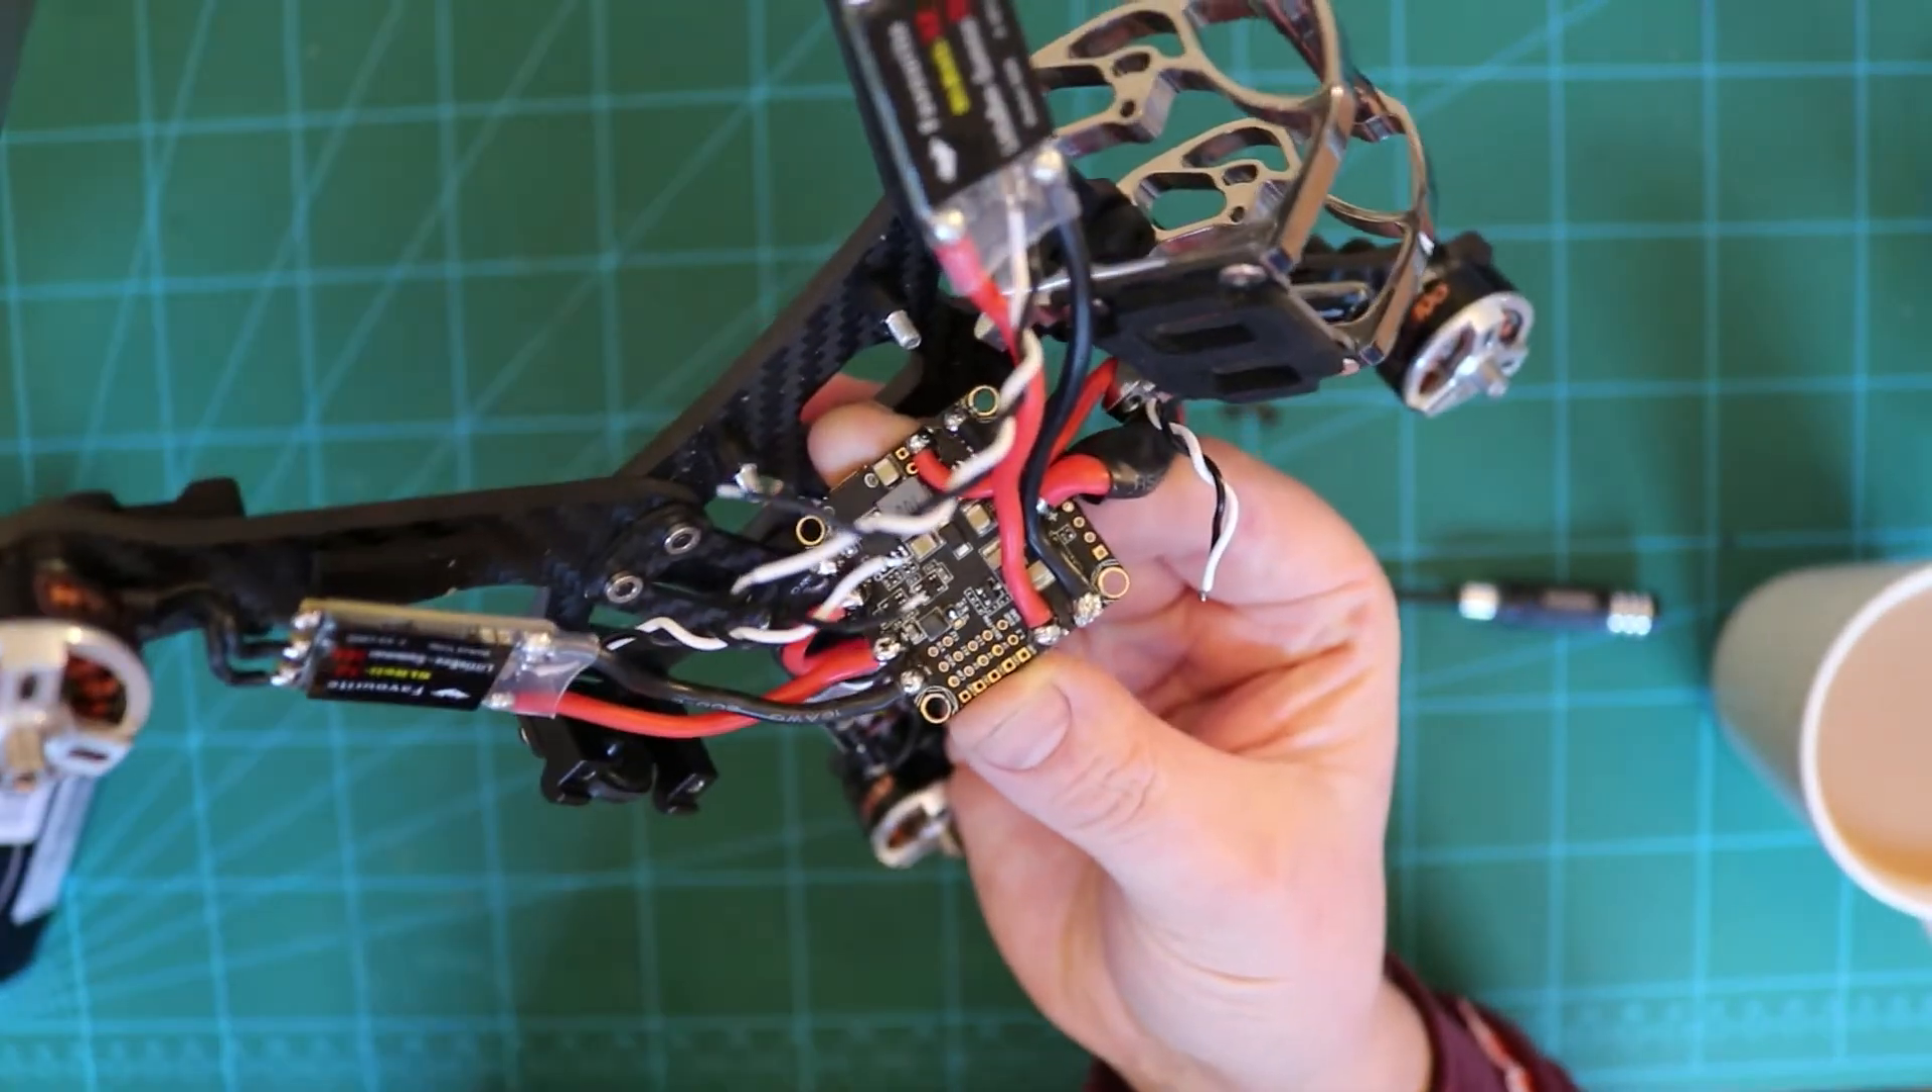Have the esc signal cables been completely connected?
No.